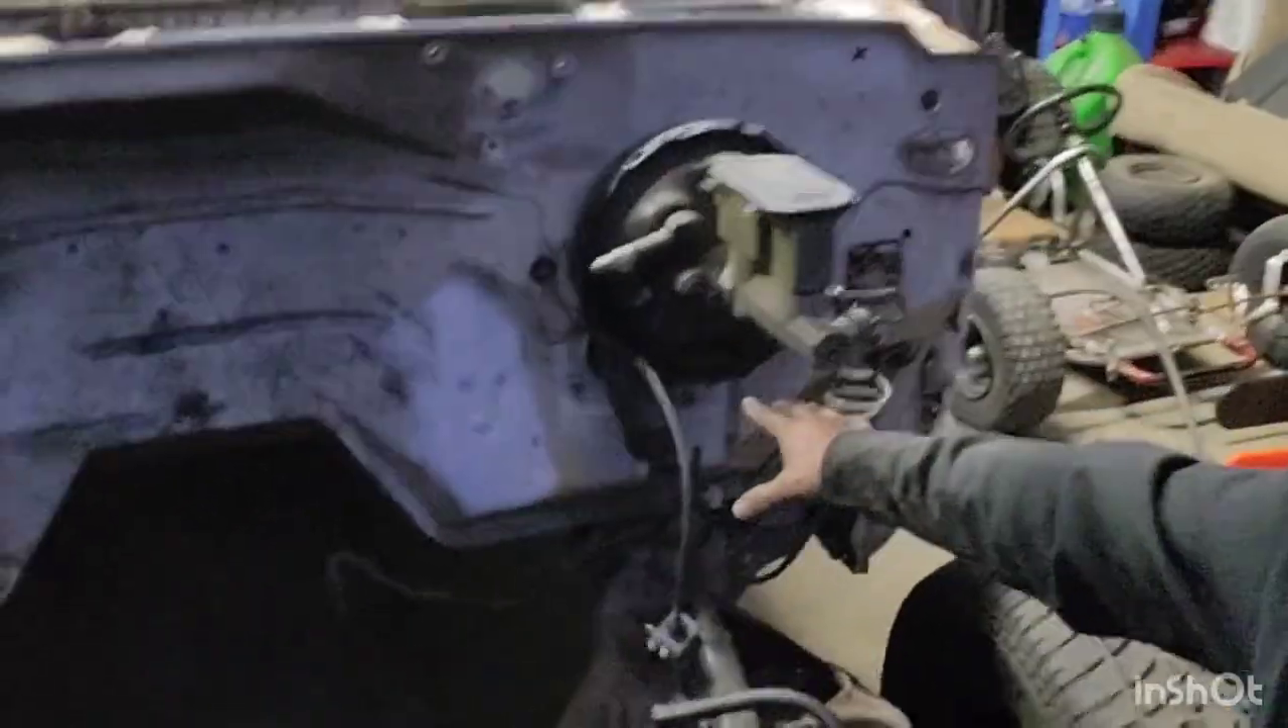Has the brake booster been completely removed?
No.